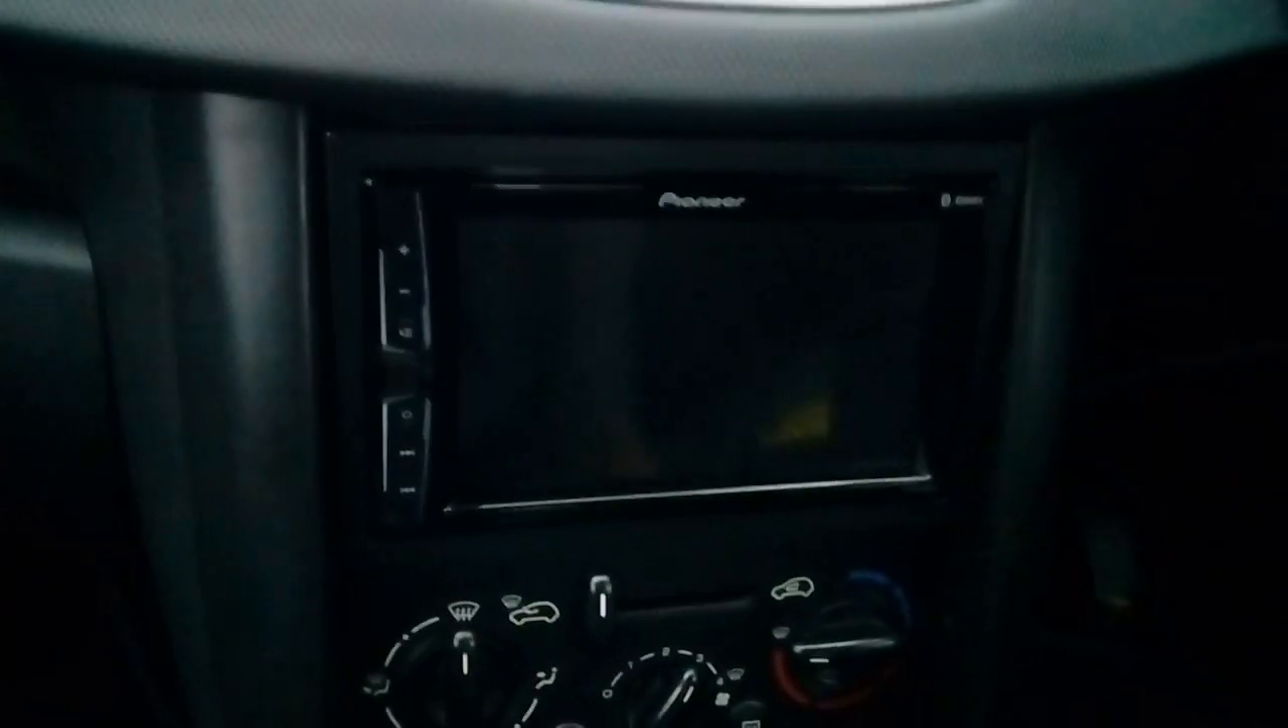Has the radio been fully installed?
Yes.